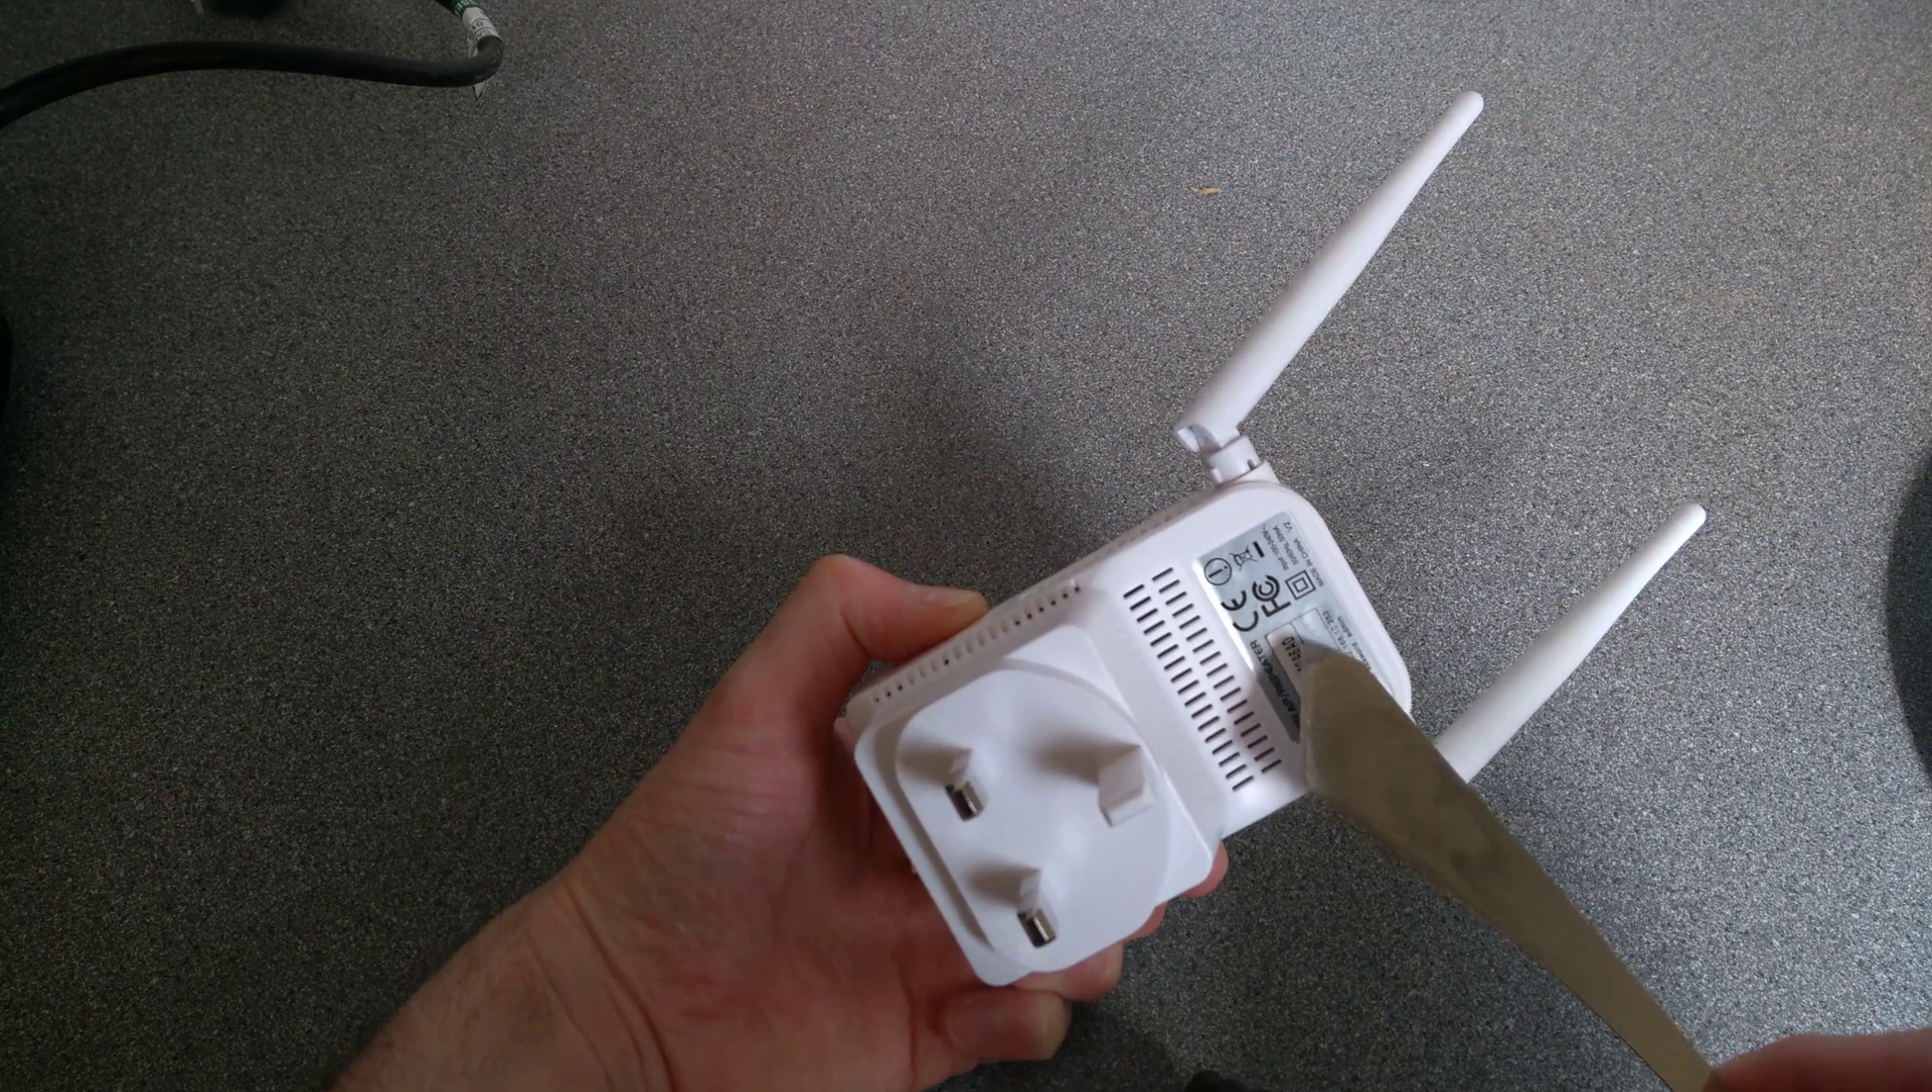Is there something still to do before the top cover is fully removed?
Yes.